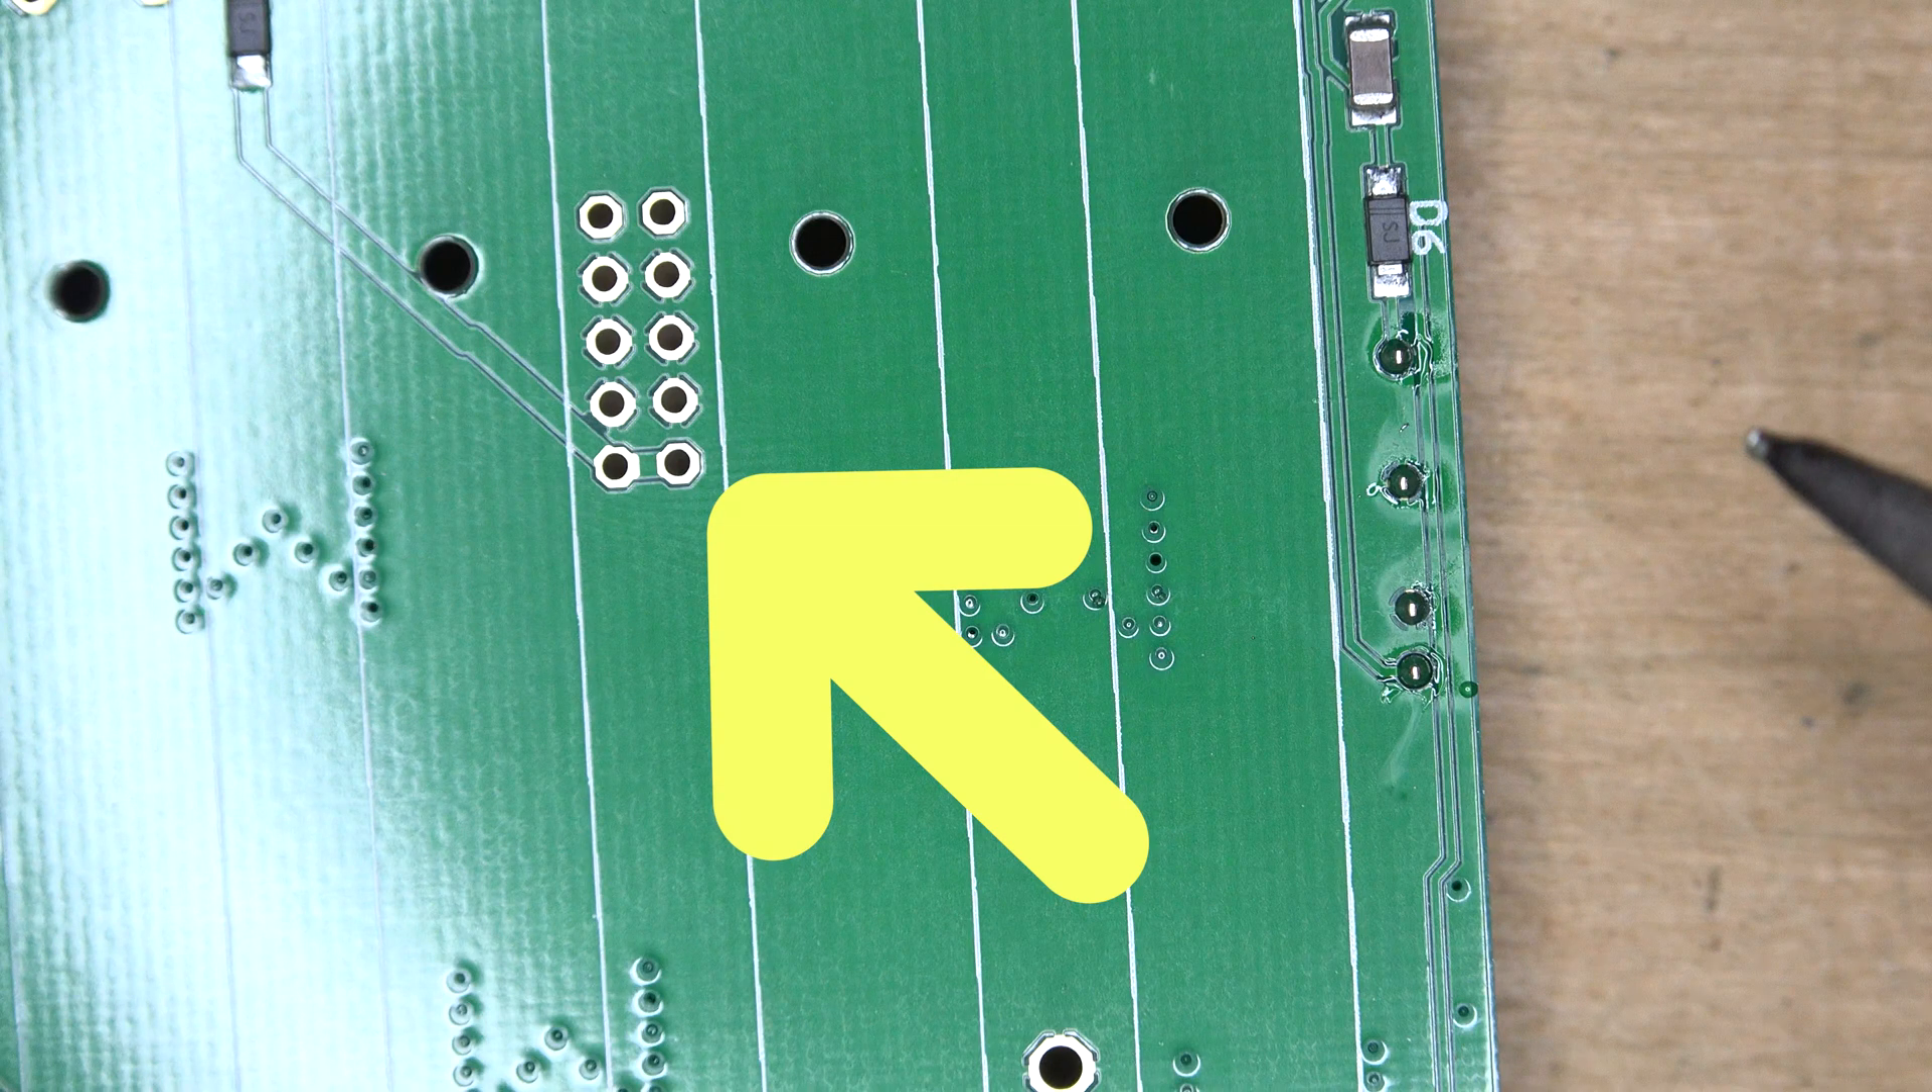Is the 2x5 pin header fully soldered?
No.